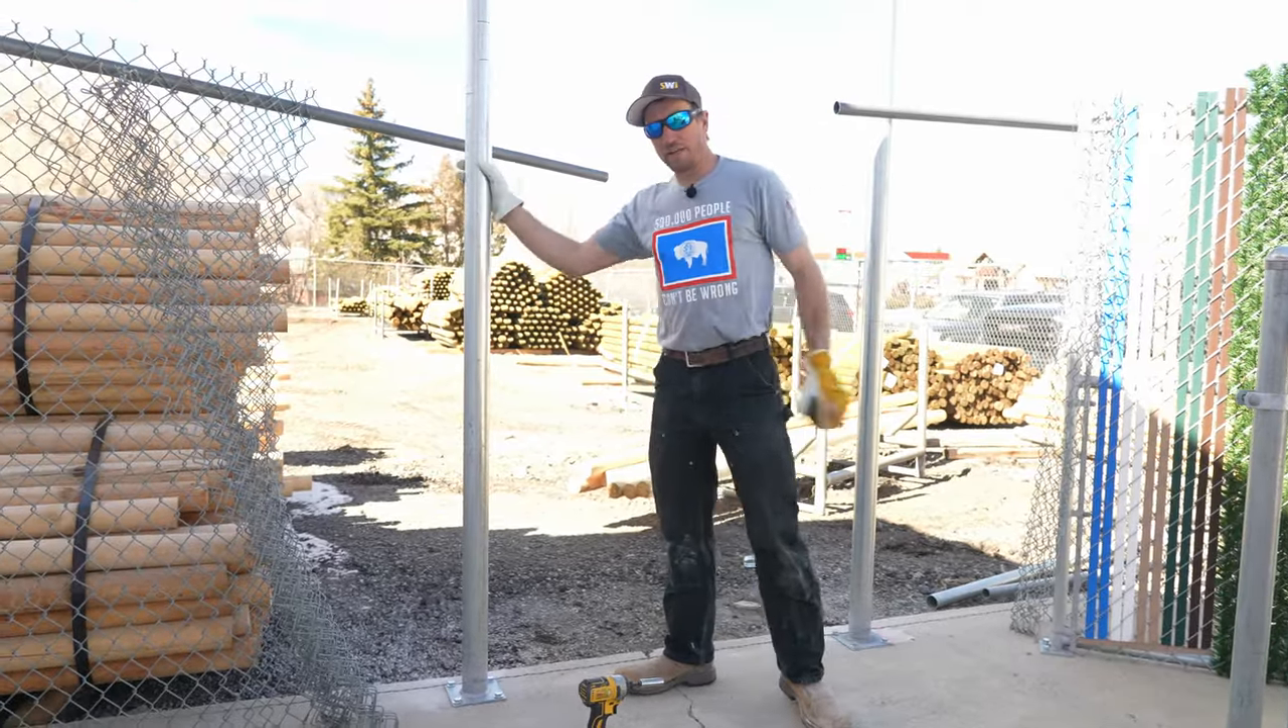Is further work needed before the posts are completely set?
No.